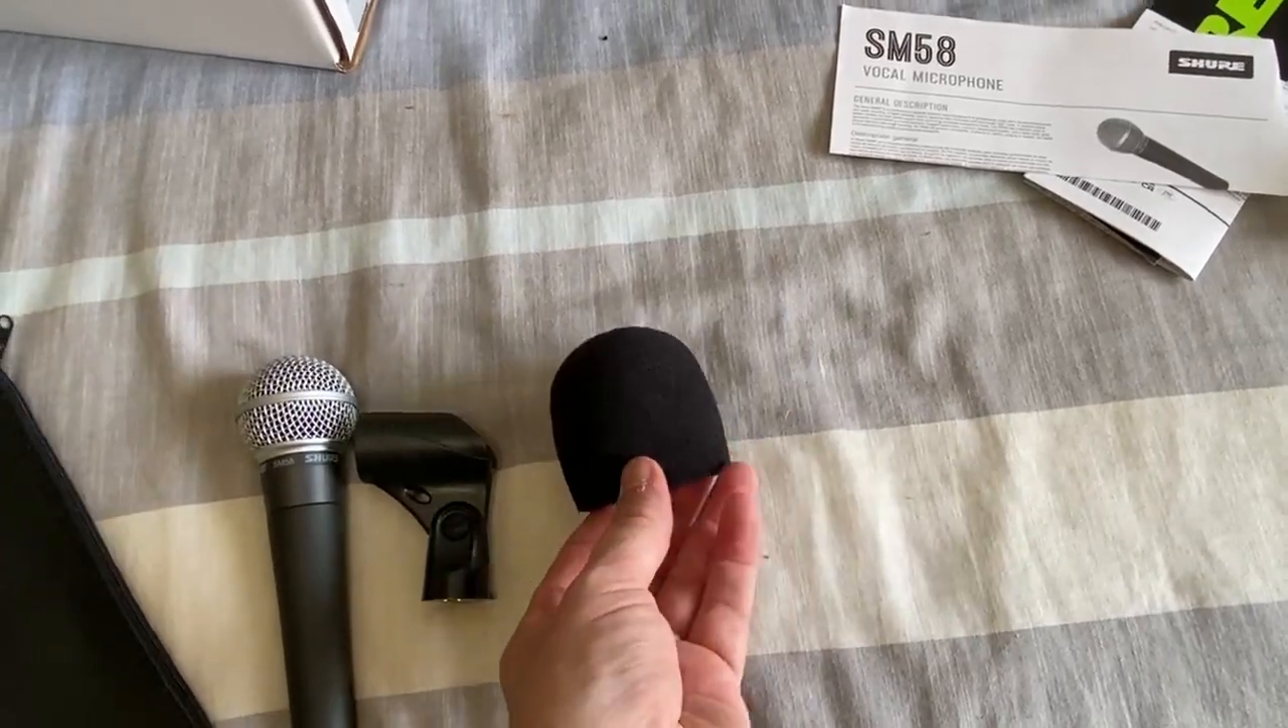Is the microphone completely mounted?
No.